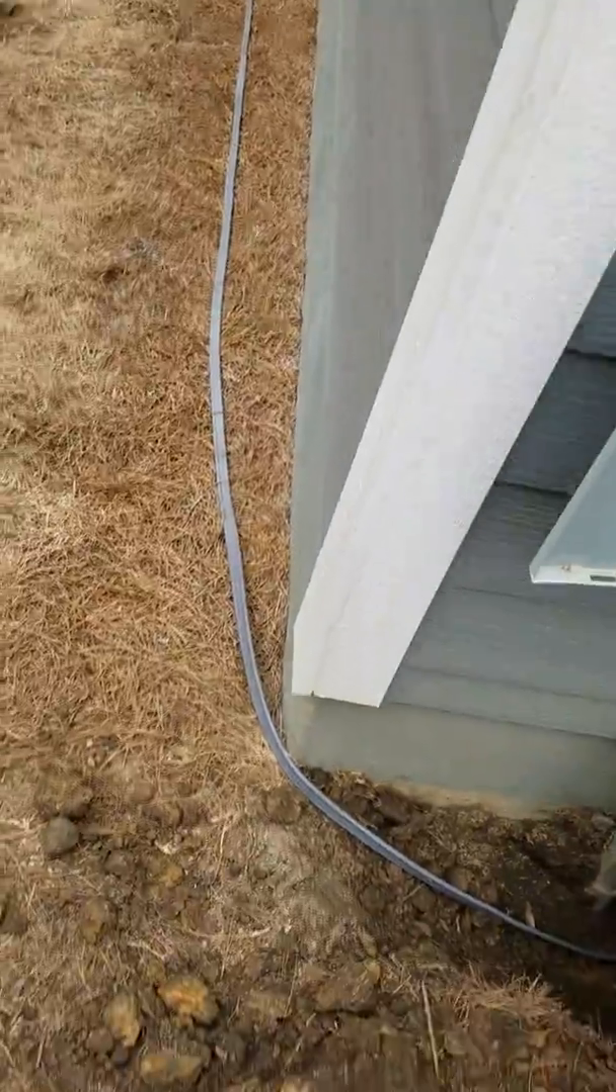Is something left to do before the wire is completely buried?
Yes.